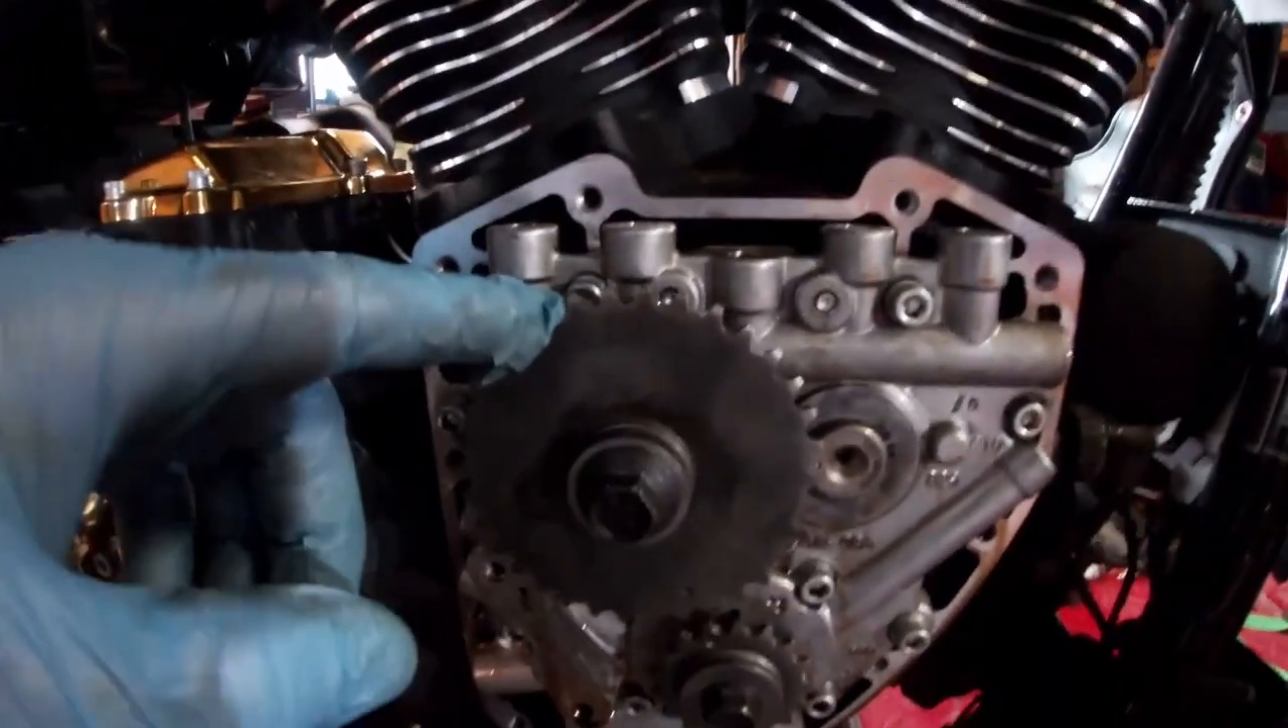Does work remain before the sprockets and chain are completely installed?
Yes.